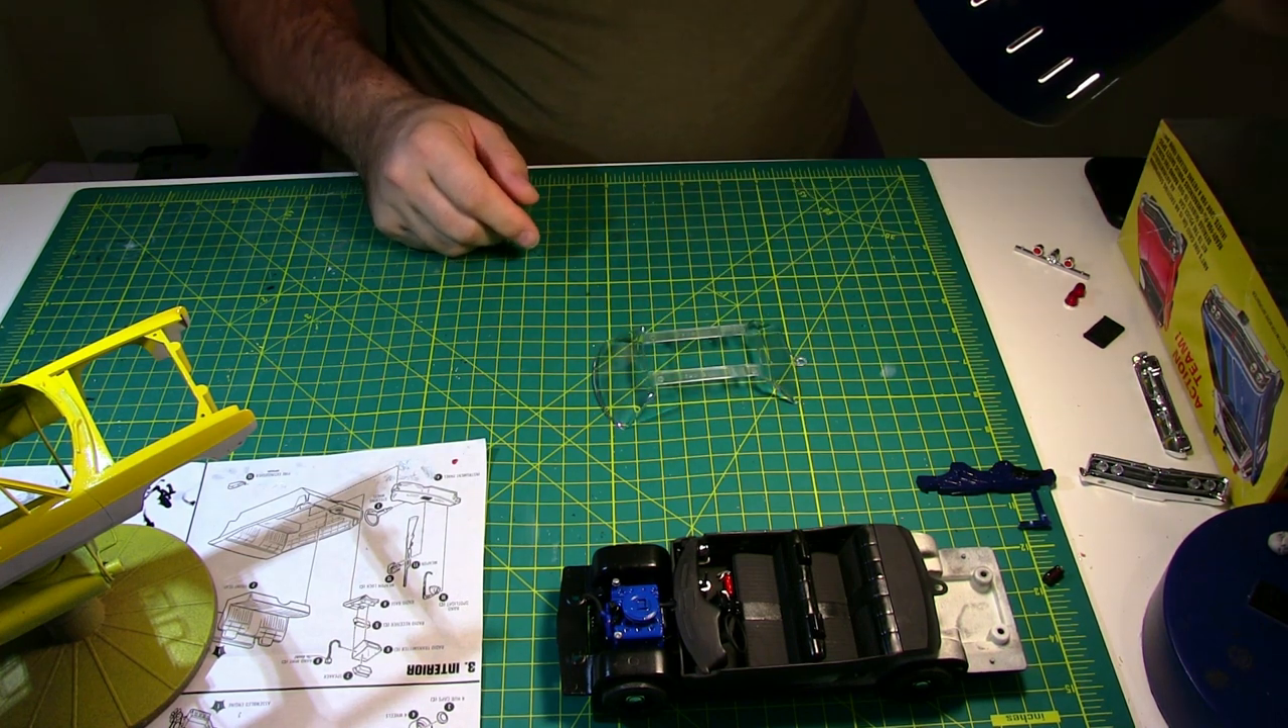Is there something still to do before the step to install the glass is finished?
Yes.